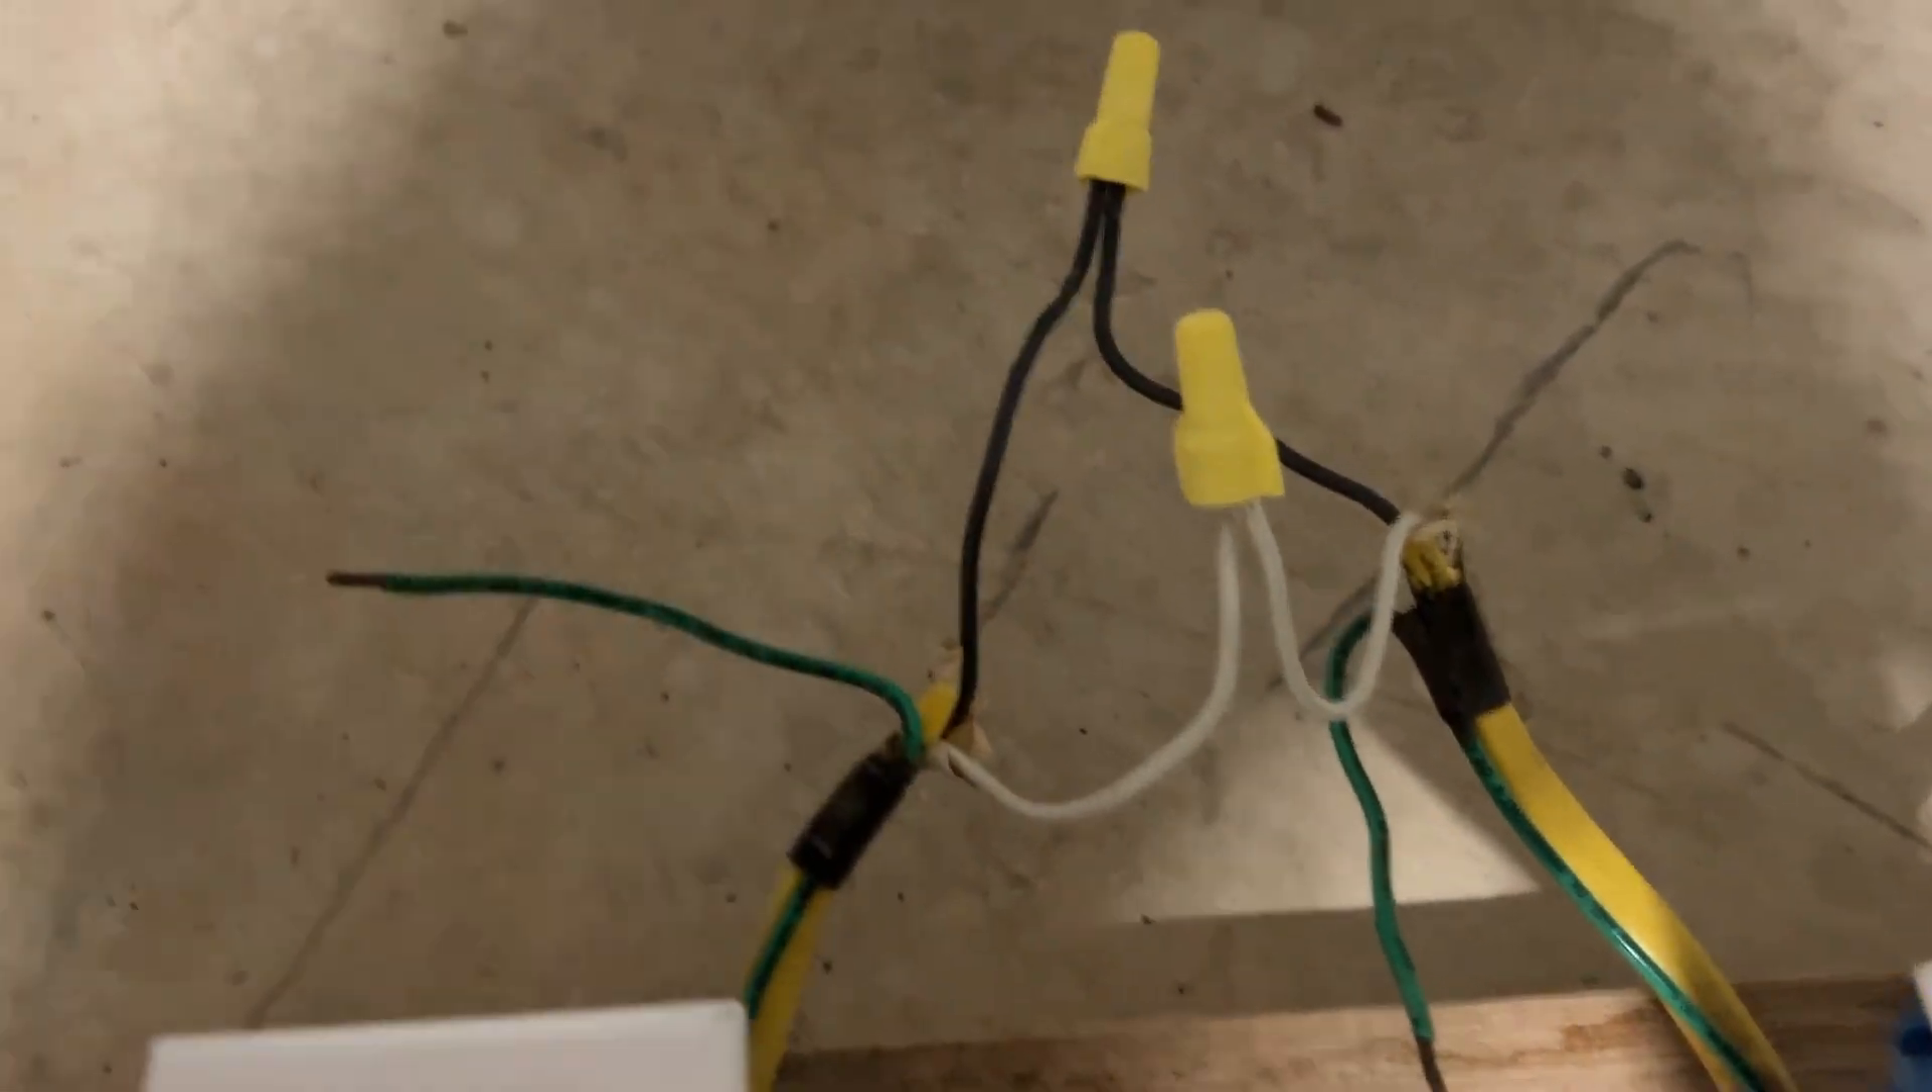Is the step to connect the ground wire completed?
No.